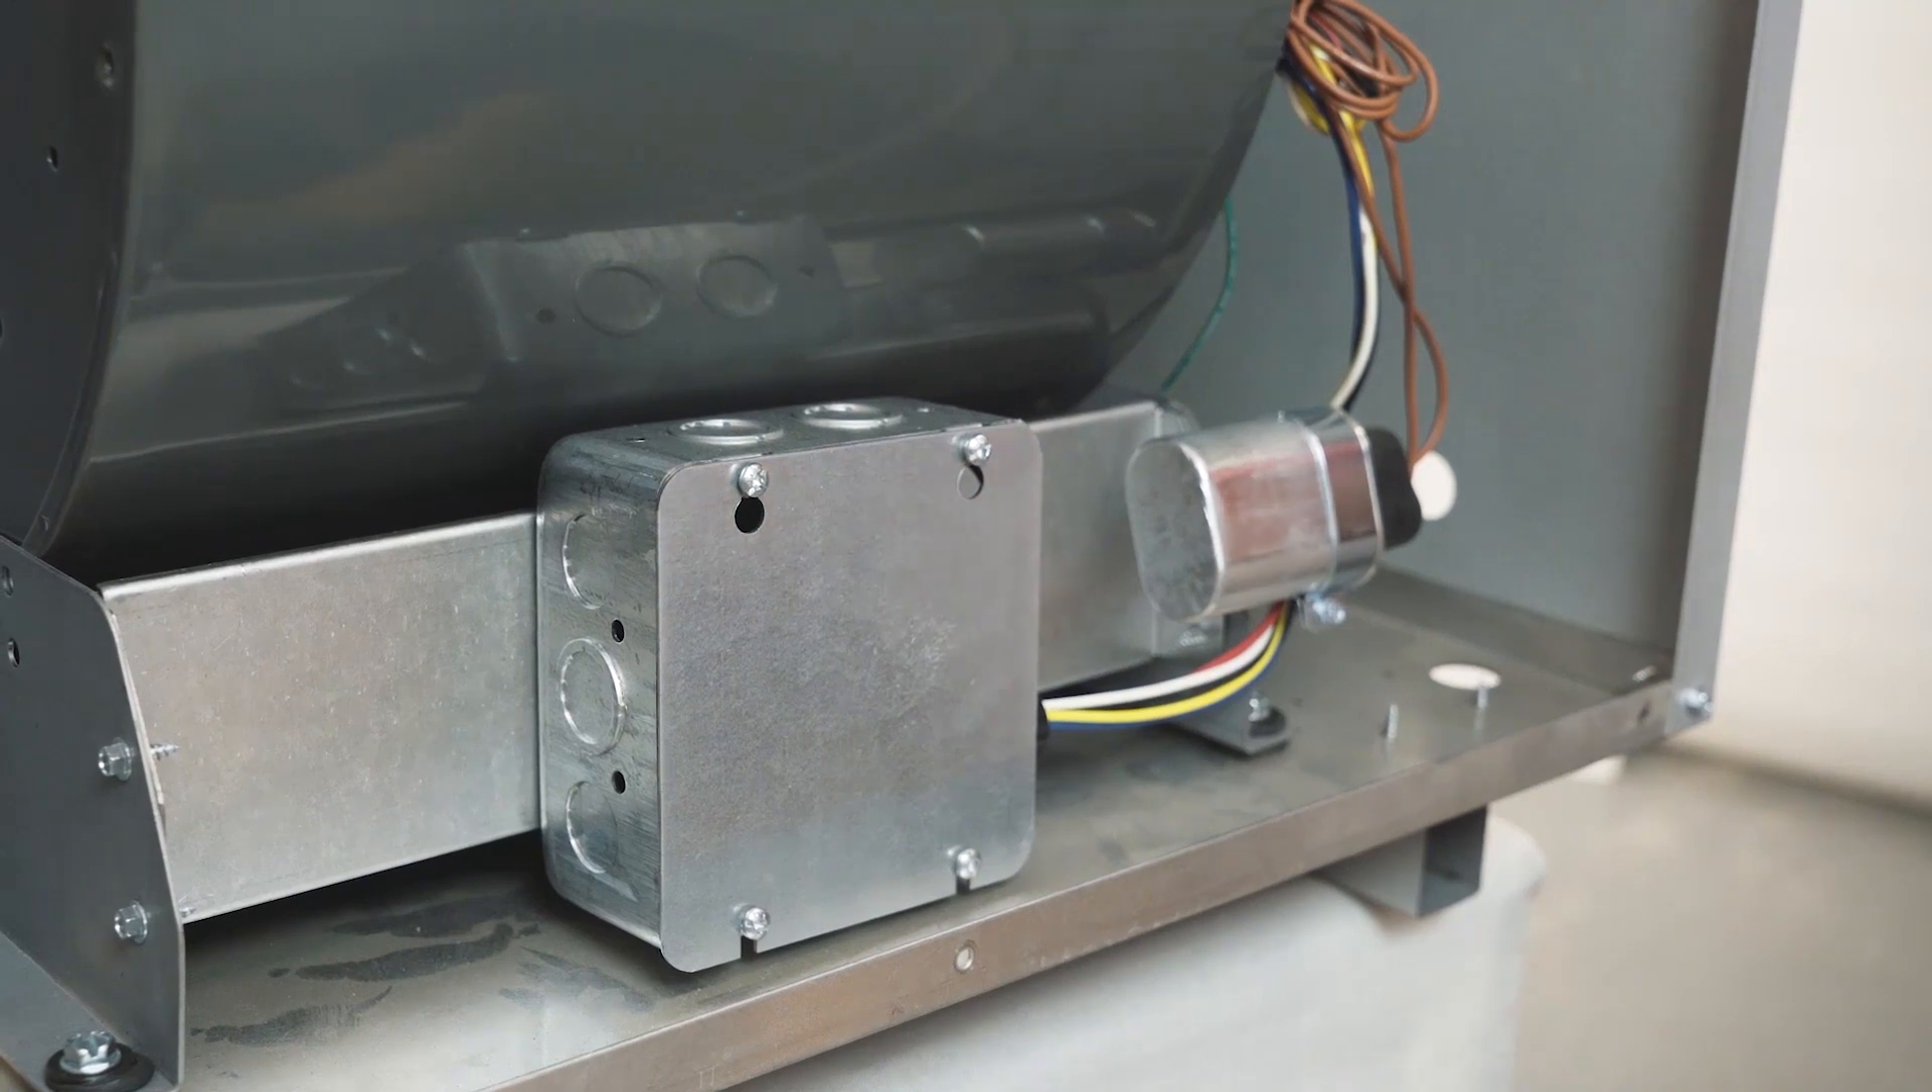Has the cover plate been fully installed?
Yes.